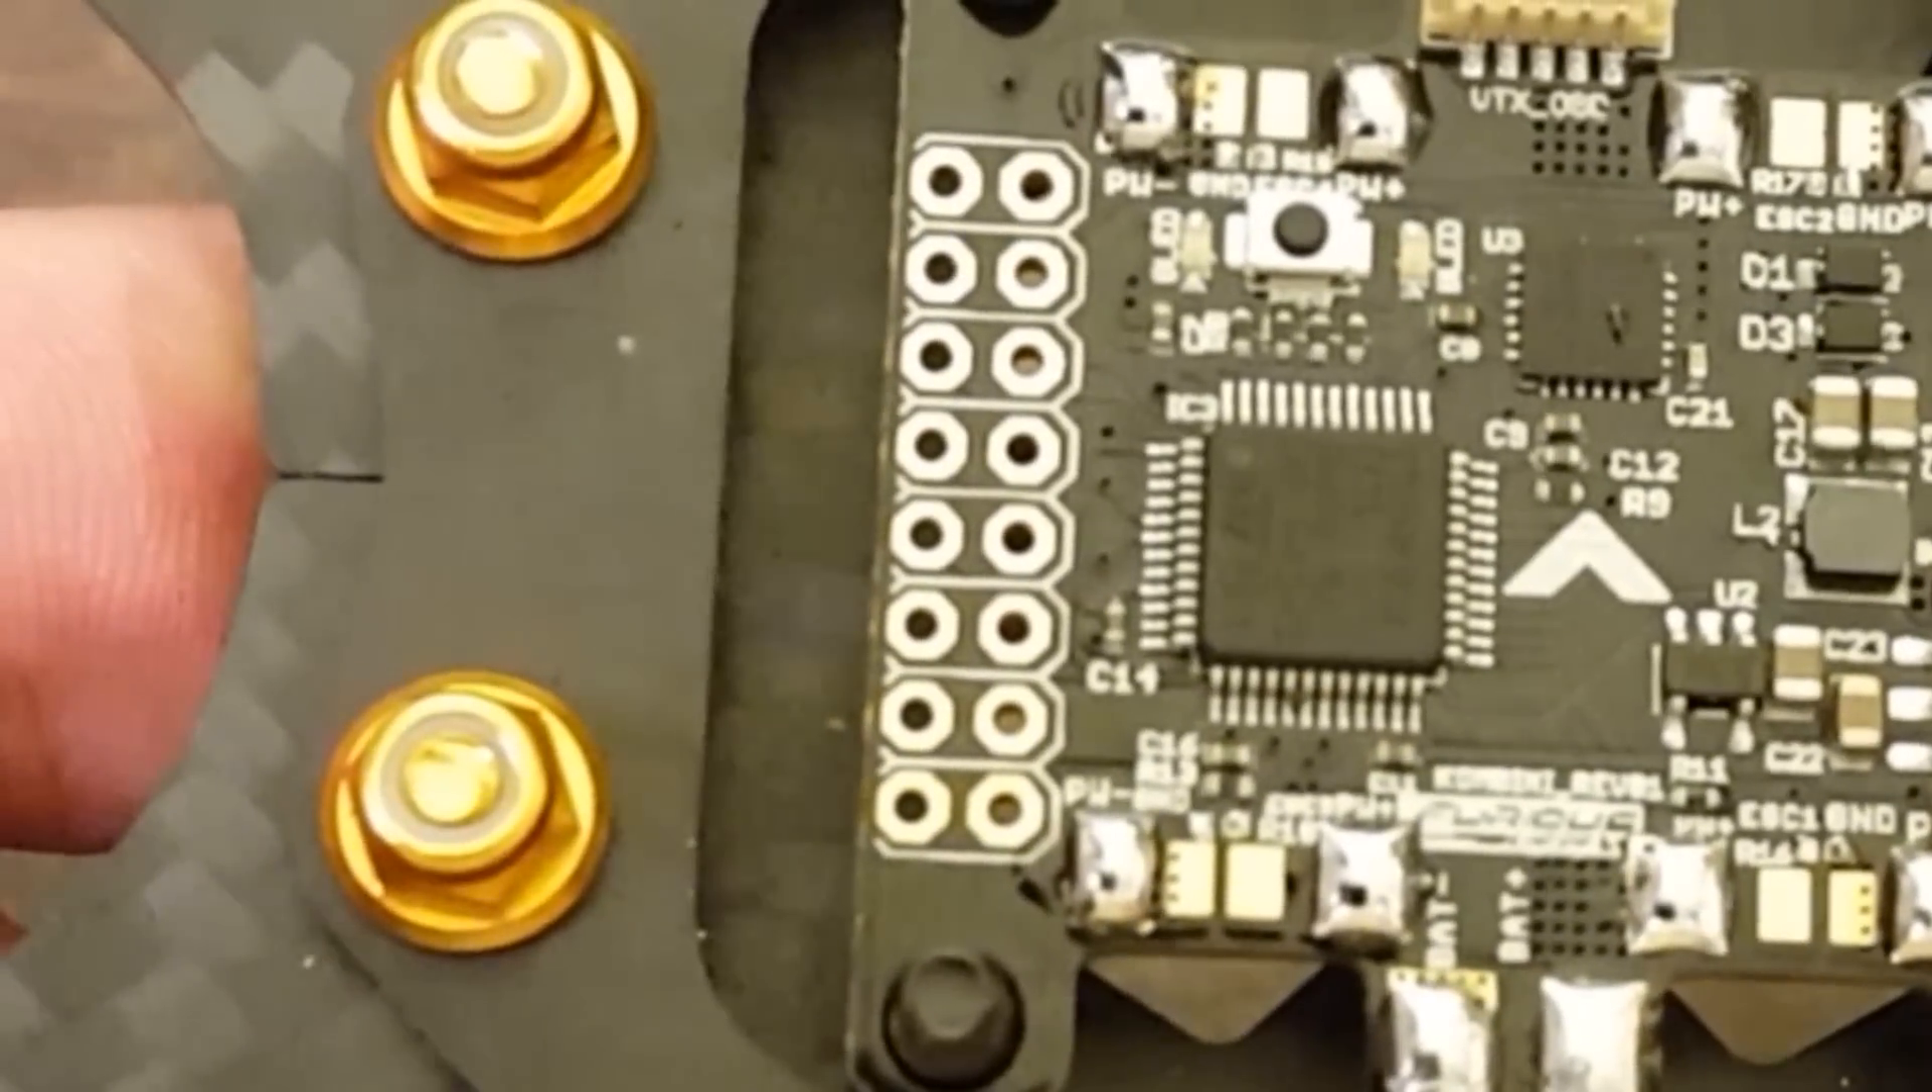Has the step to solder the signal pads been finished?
No.